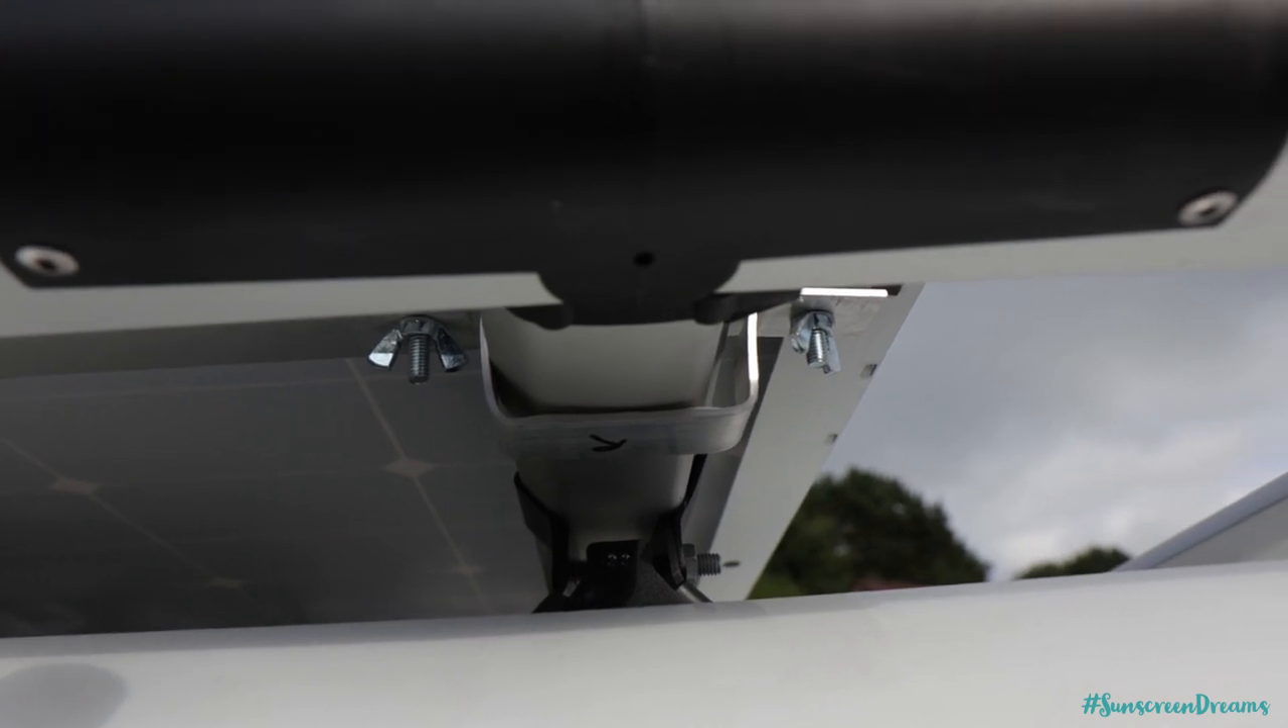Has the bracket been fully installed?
Yes.